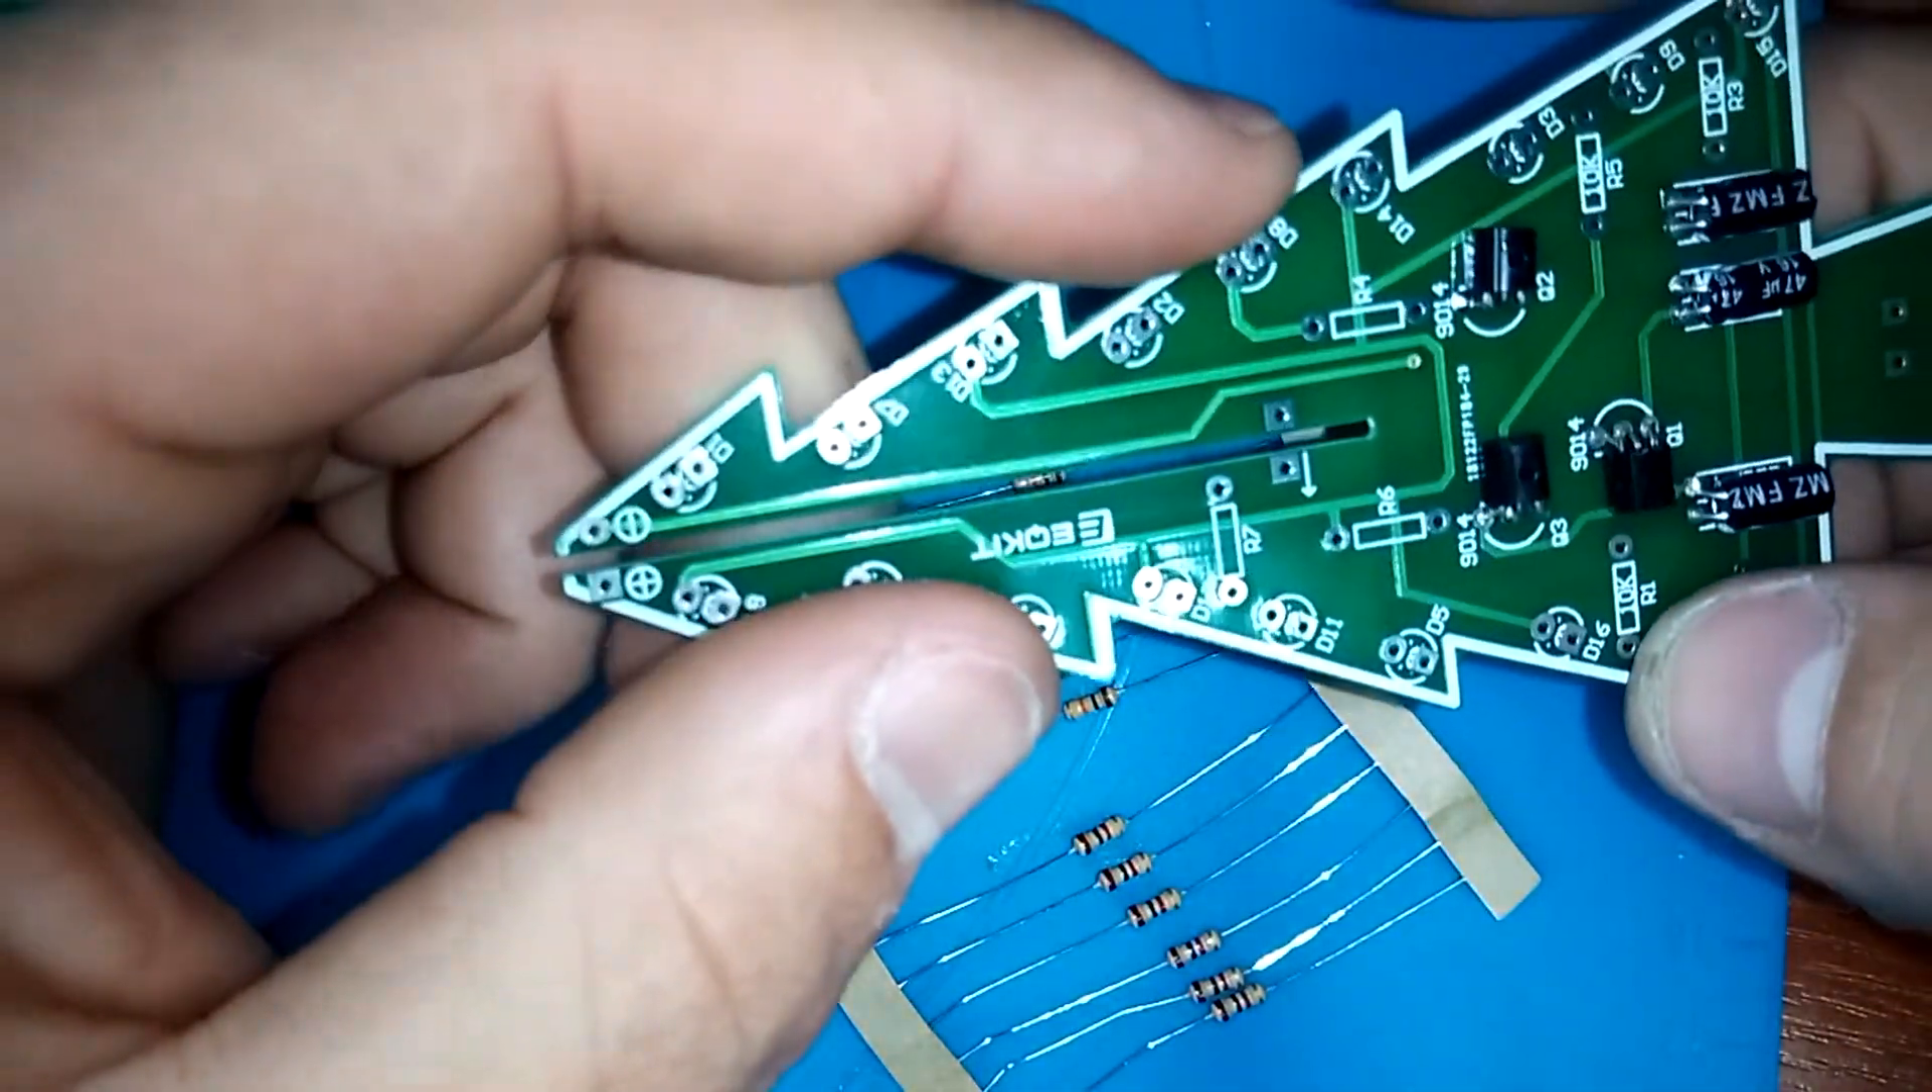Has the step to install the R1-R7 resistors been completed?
No.